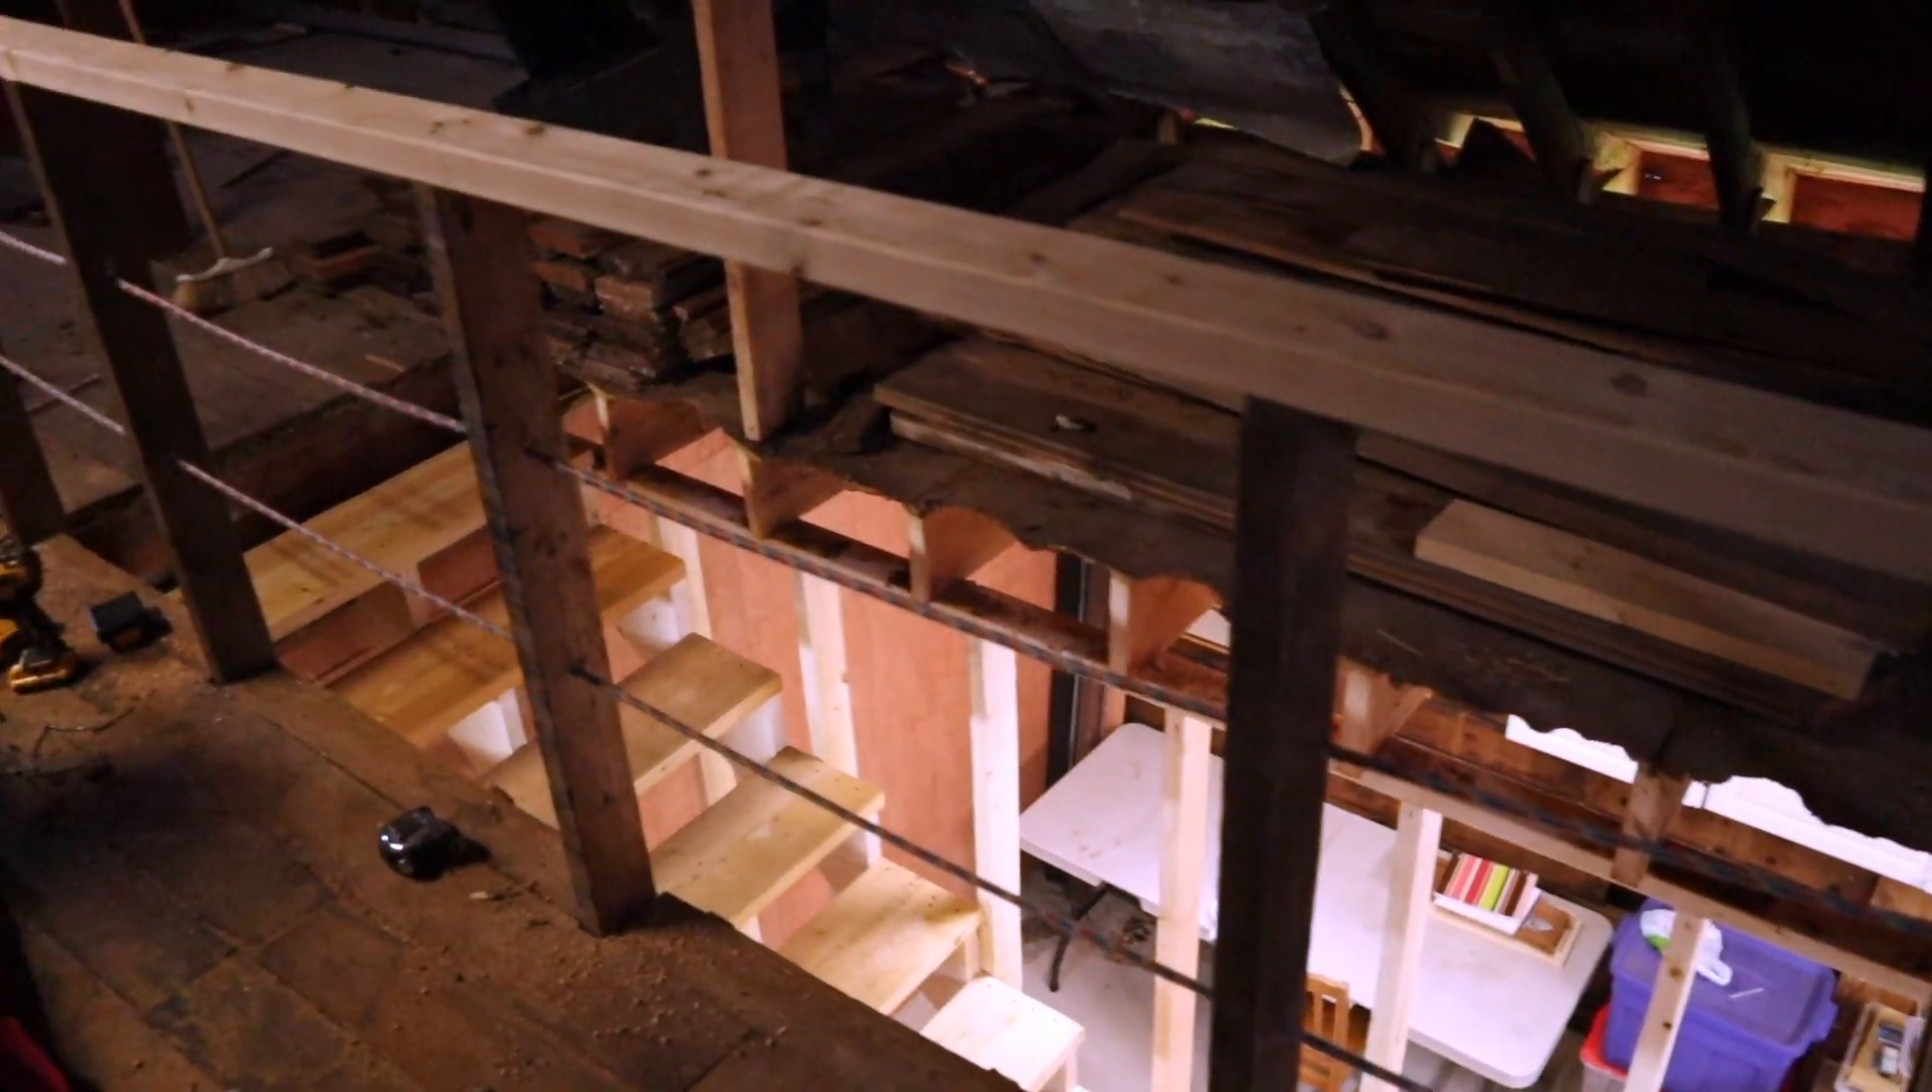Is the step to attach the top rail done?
Yes.